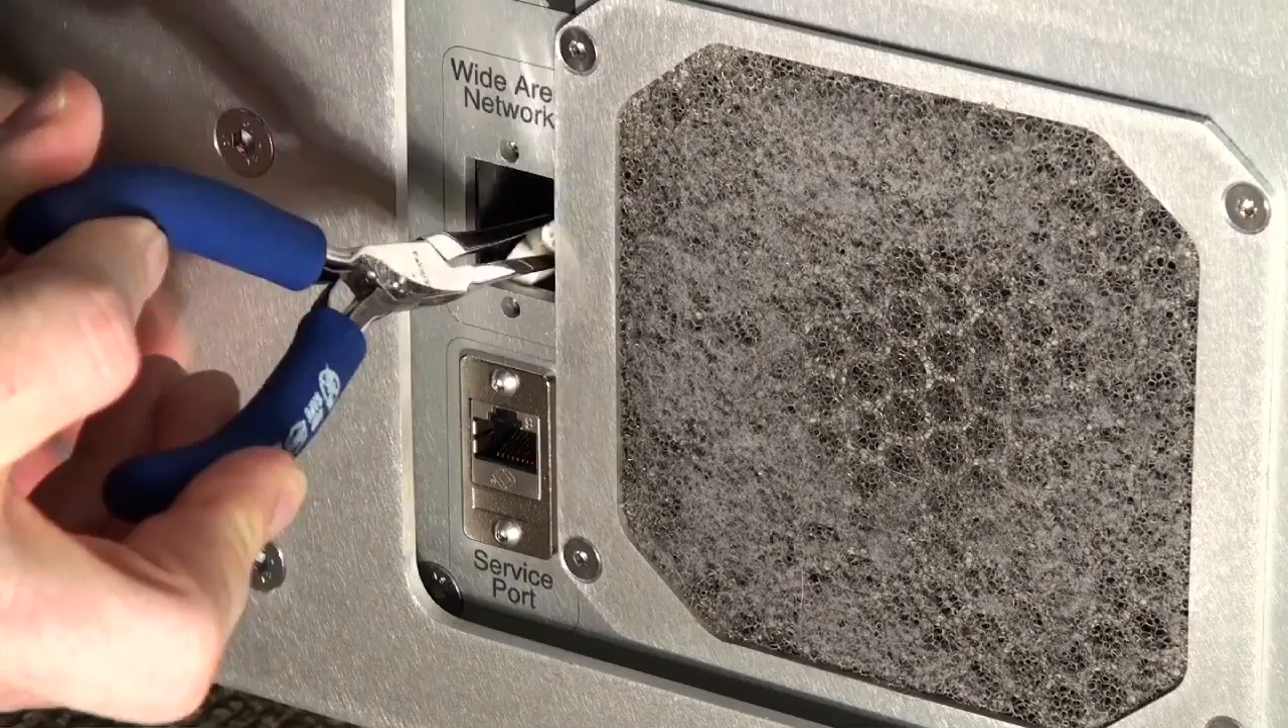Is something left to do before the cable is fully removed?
Yes.